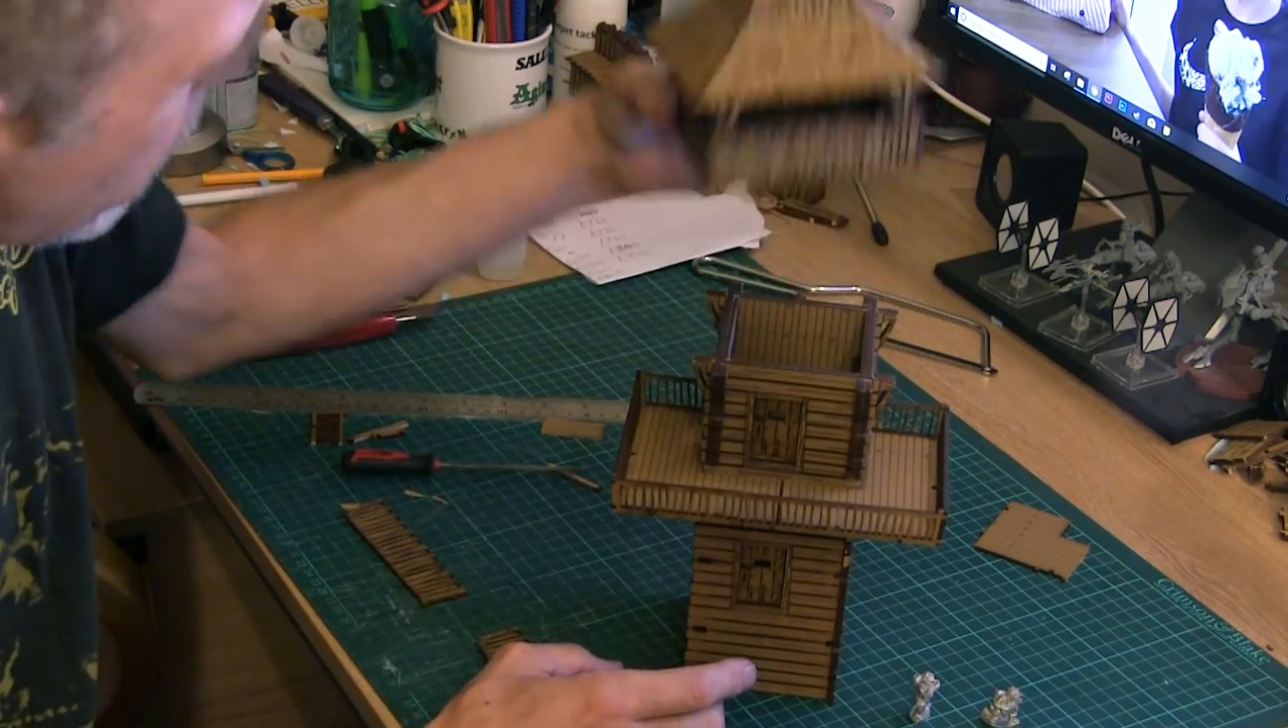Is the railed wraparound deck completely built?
Yes.